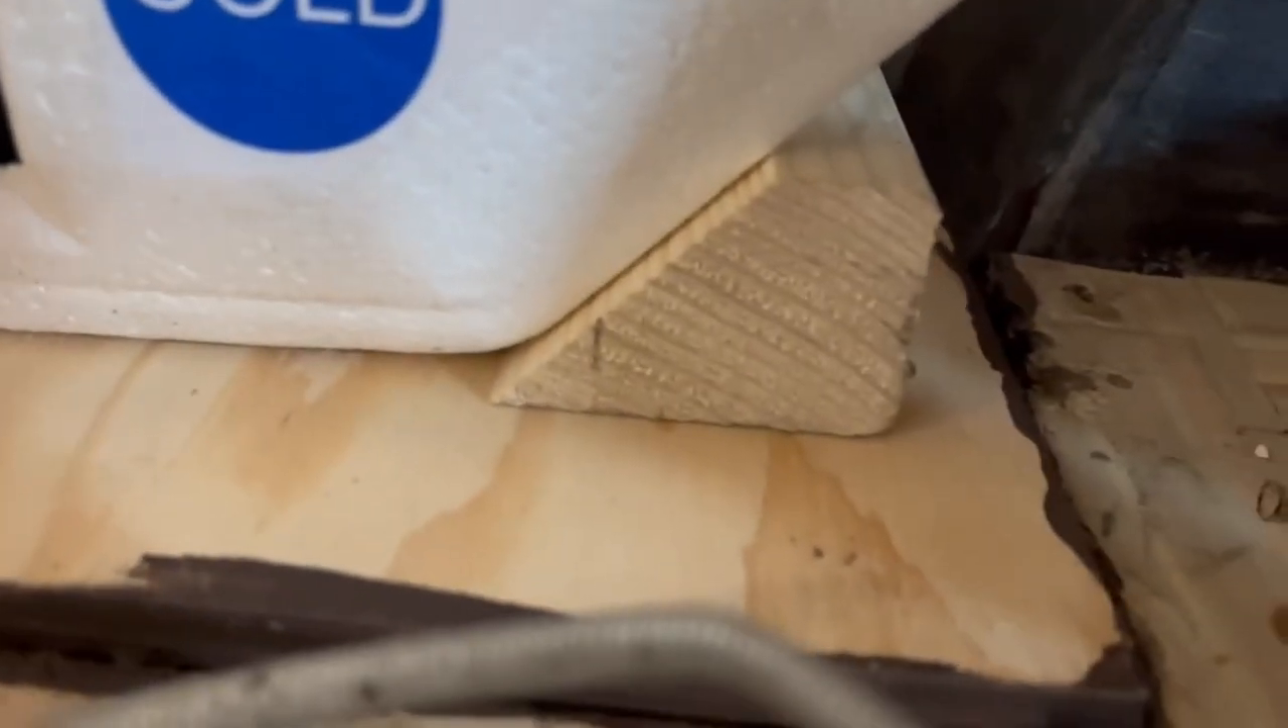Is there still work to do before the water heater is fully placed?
No.